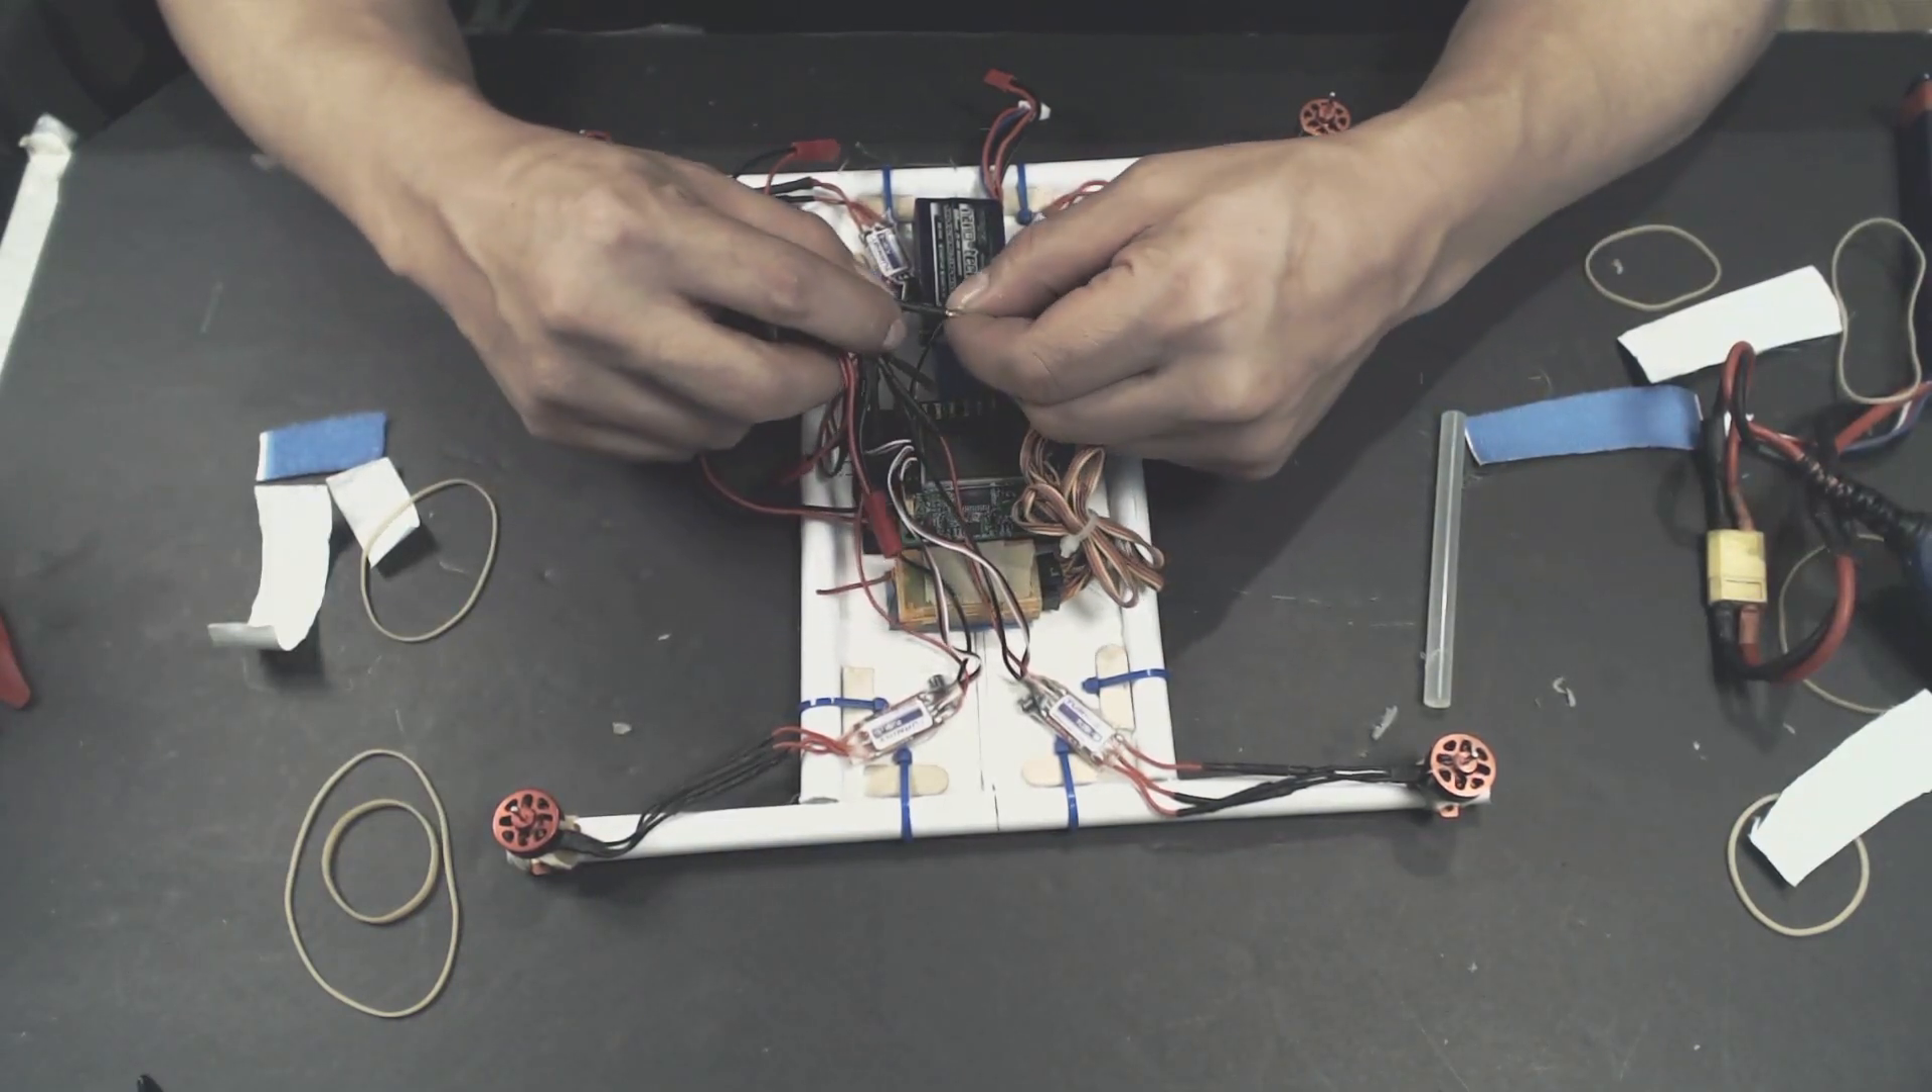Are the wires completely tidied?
No.